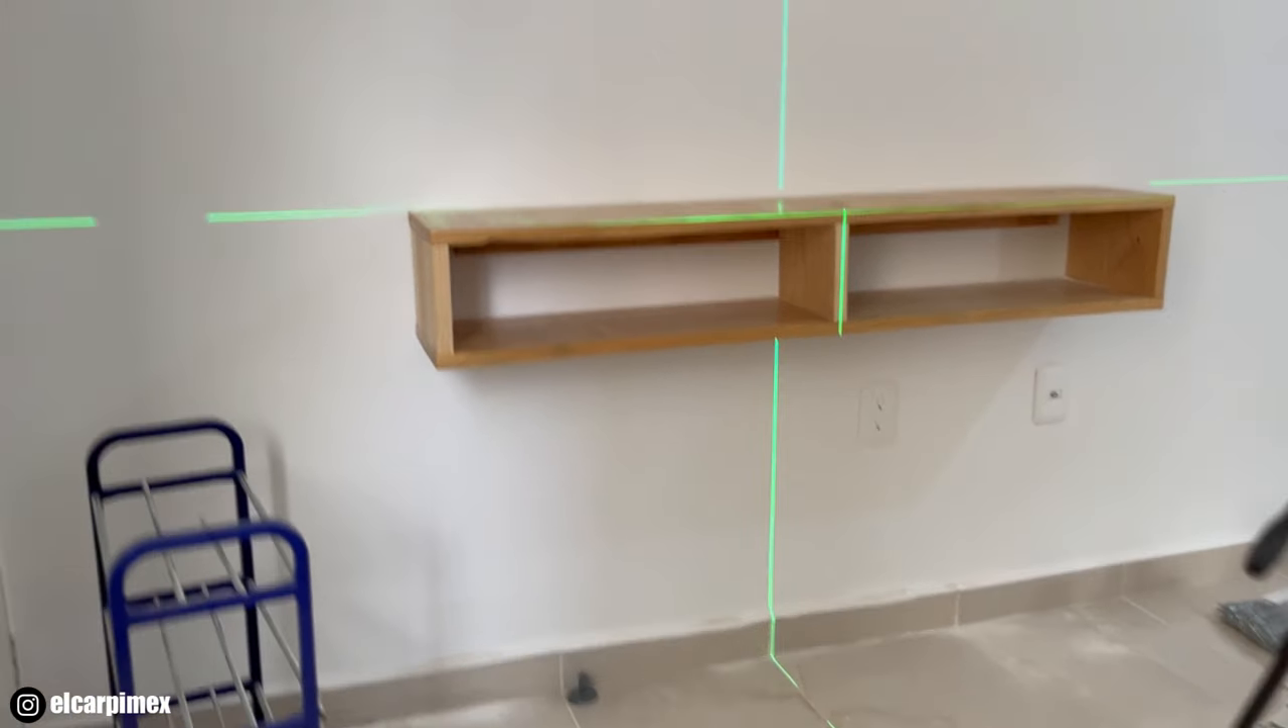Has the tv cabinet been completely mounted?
Yes.